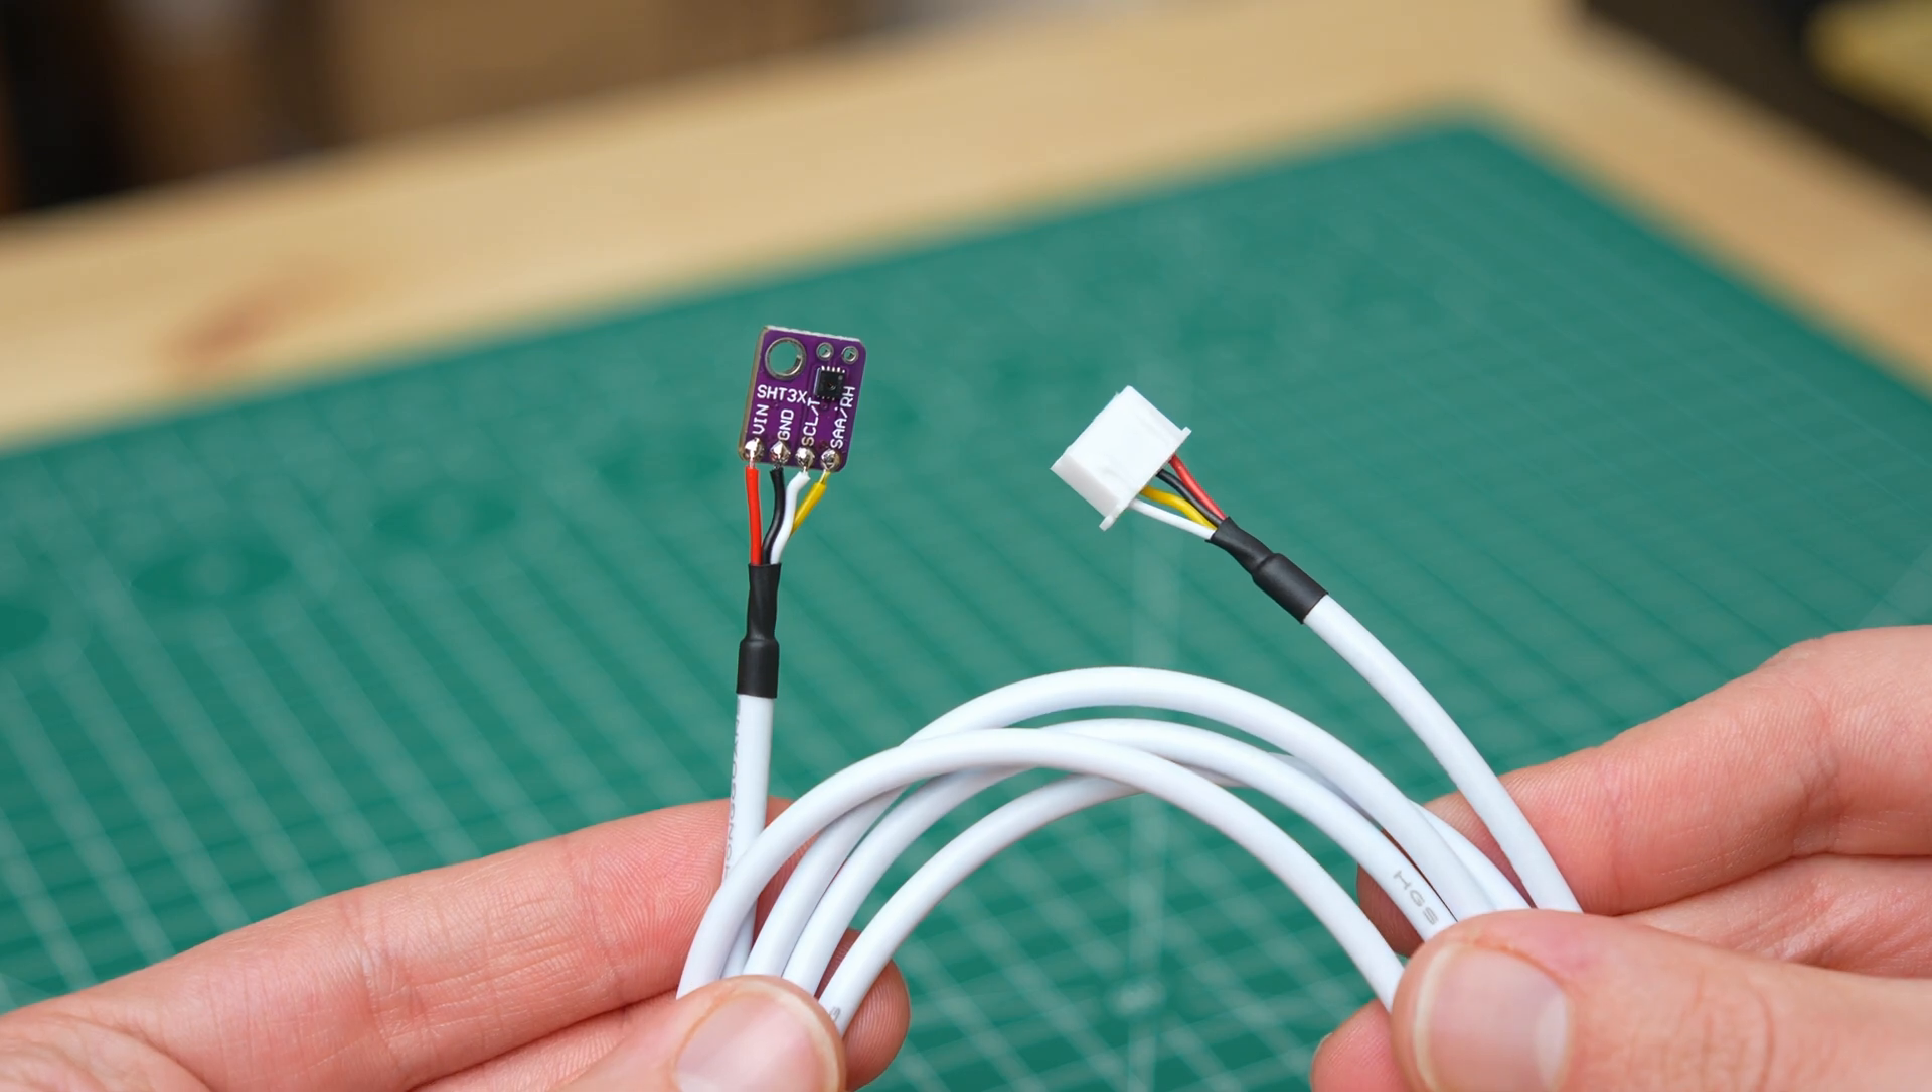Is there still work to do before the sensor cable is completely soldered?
No.